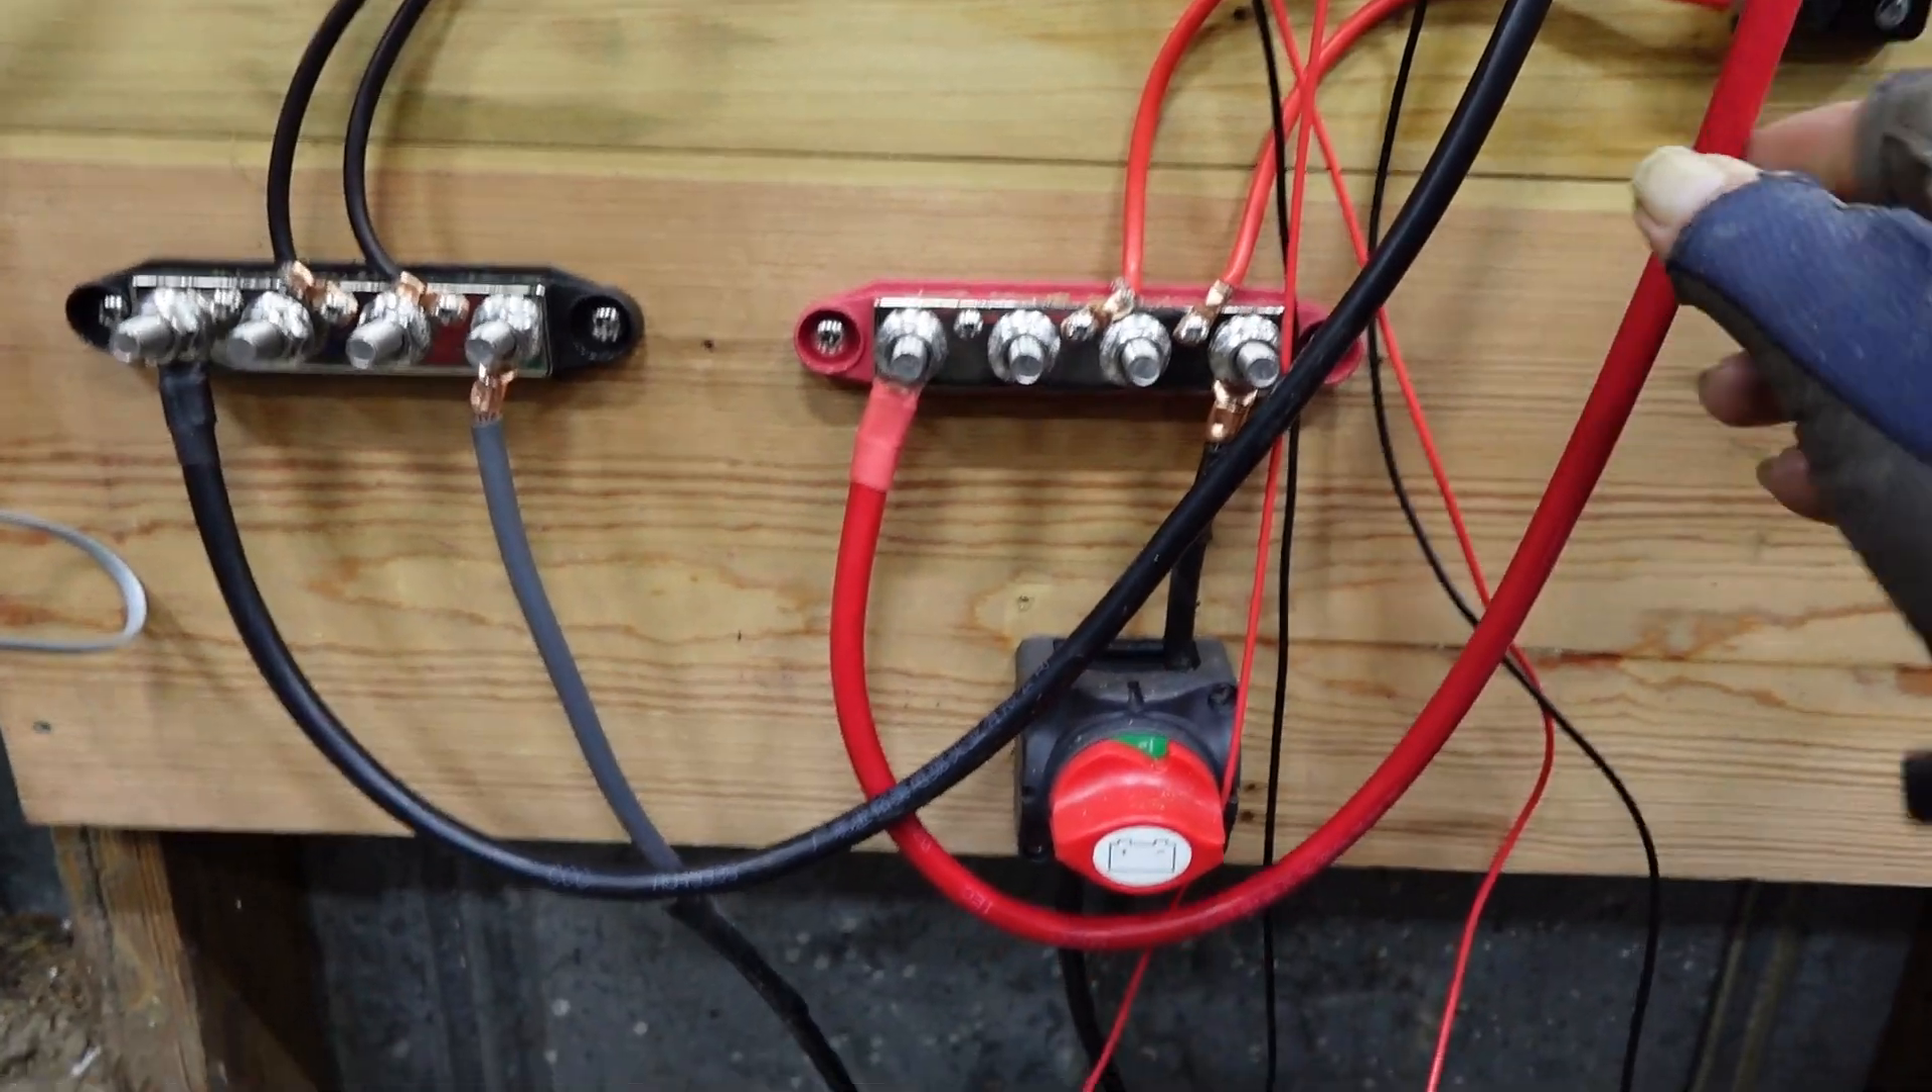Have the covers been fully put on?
No.